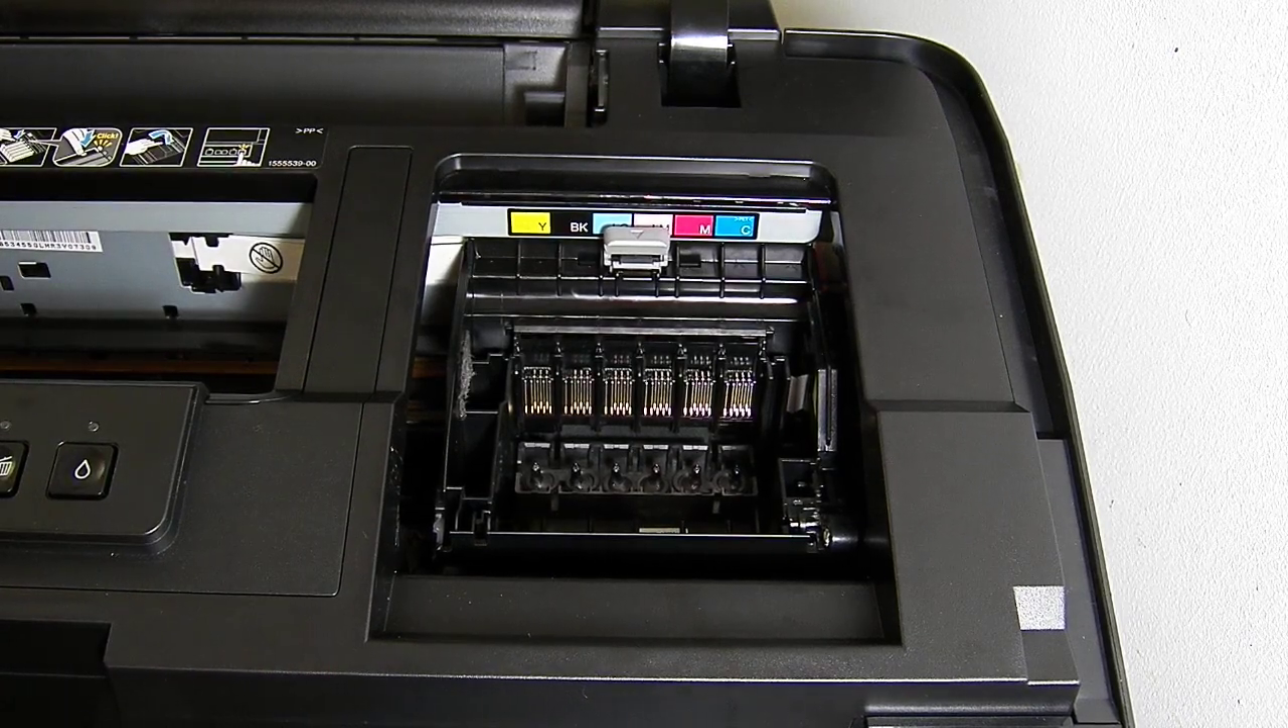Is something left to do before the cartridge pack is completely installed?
Yes.